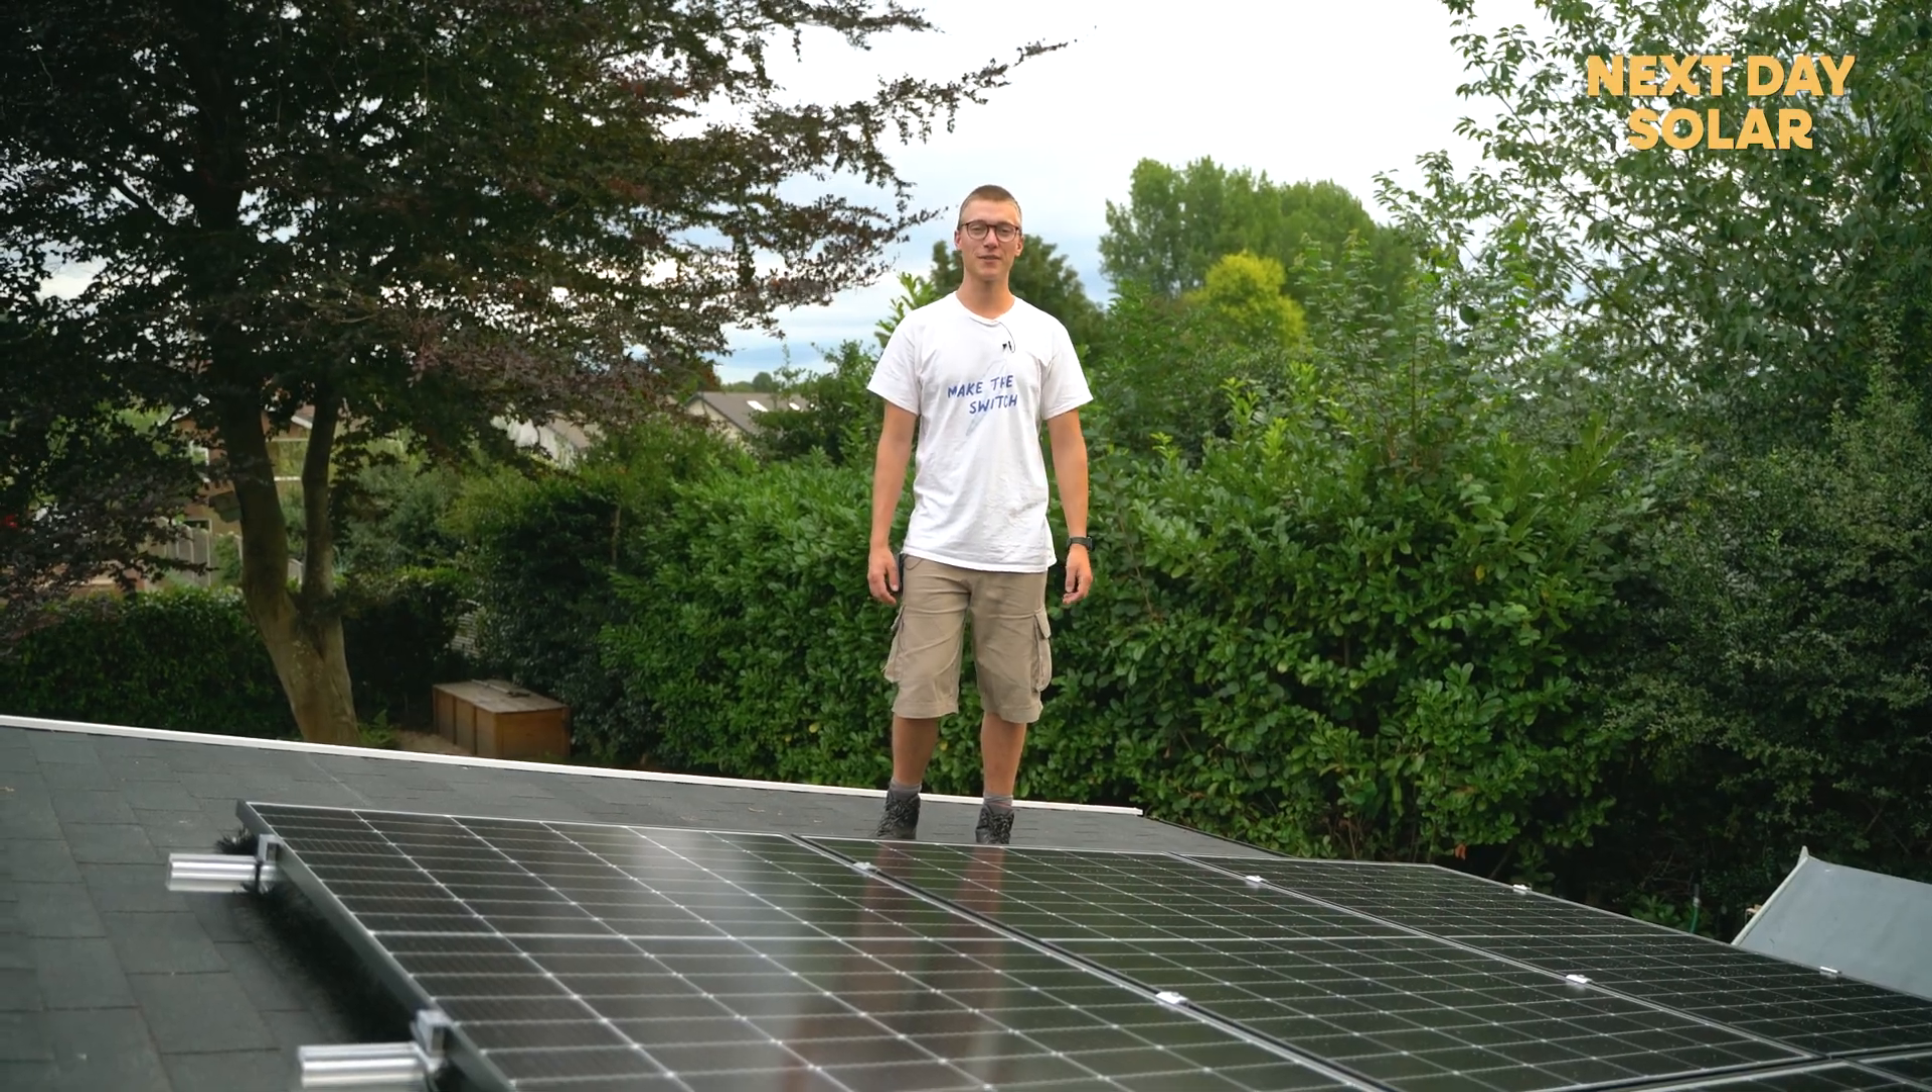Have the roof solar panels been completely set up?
Yes.